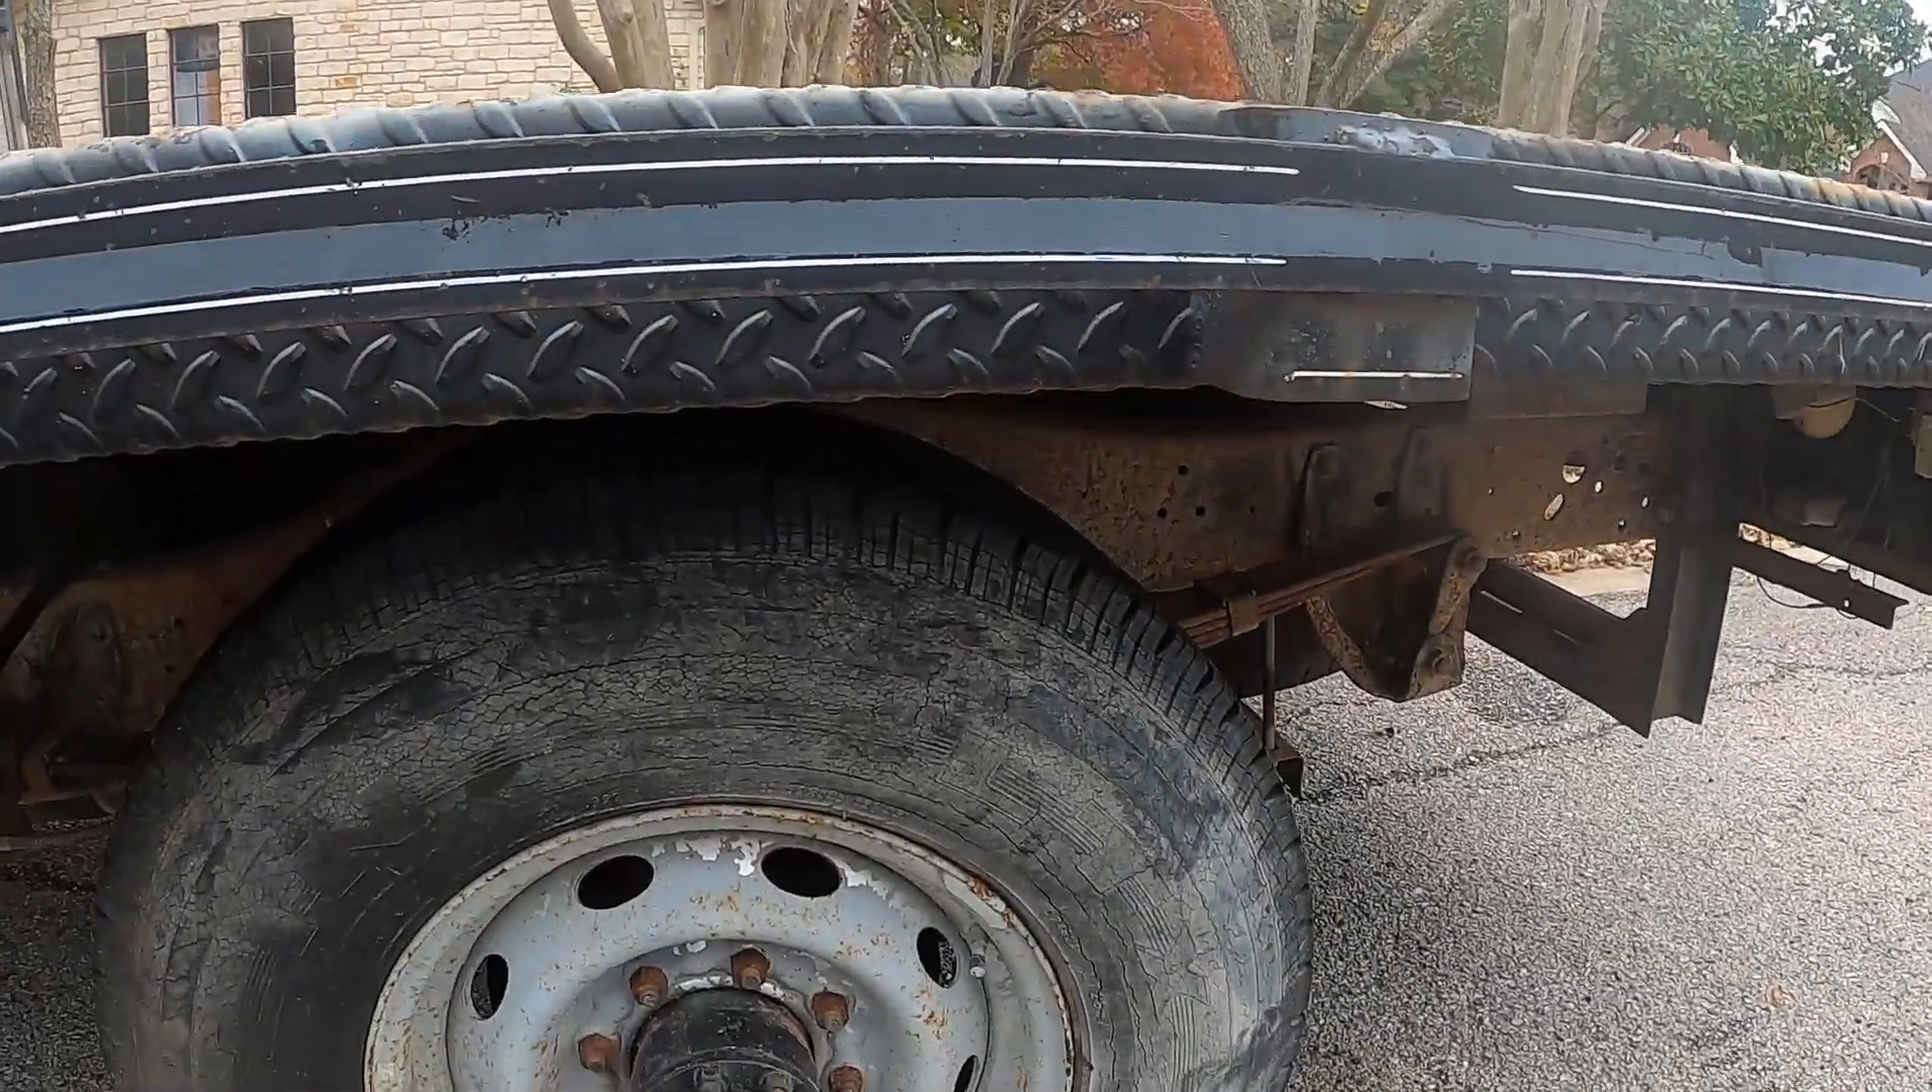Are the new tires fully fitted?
No.